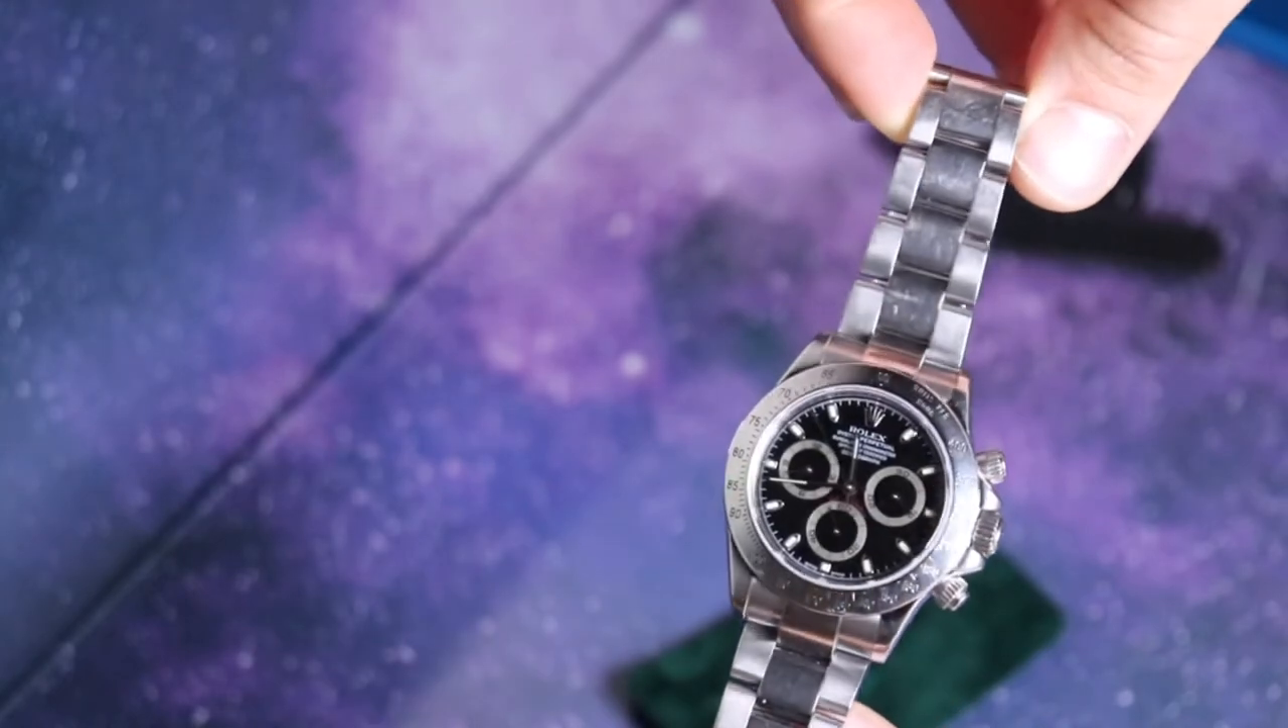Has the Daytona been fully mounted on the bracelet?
Yes.